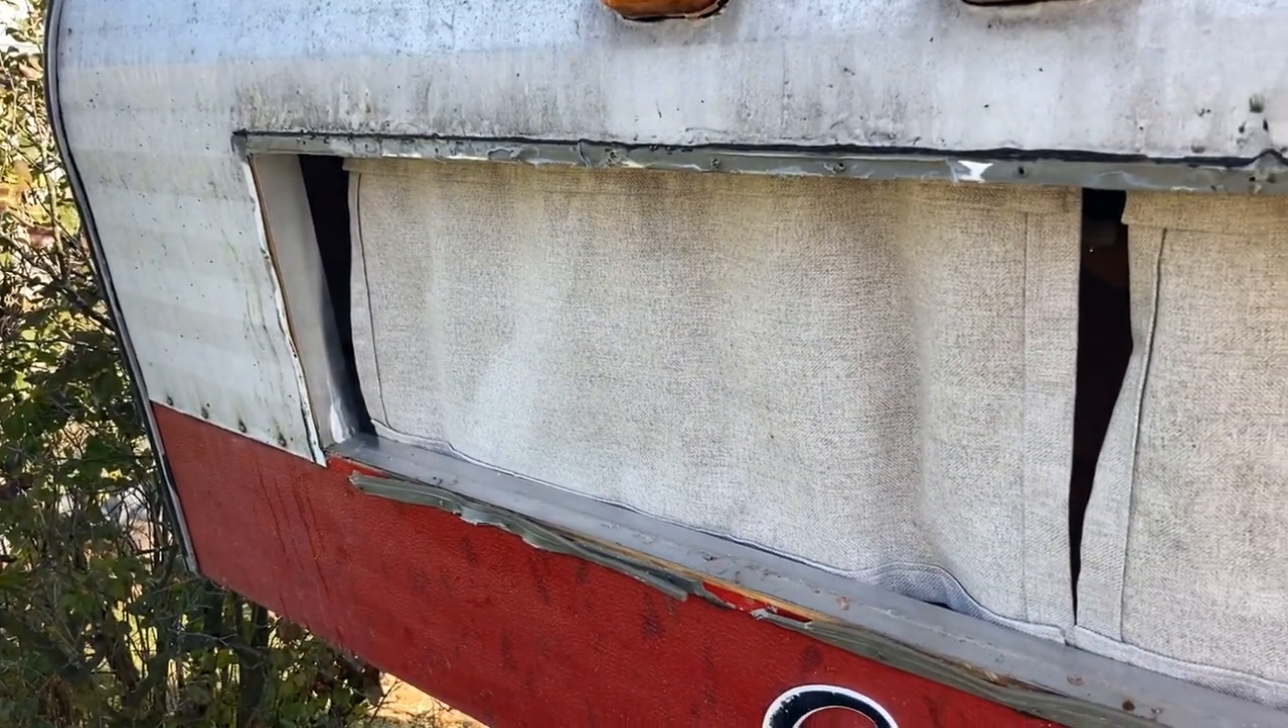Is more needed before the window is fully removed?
No.